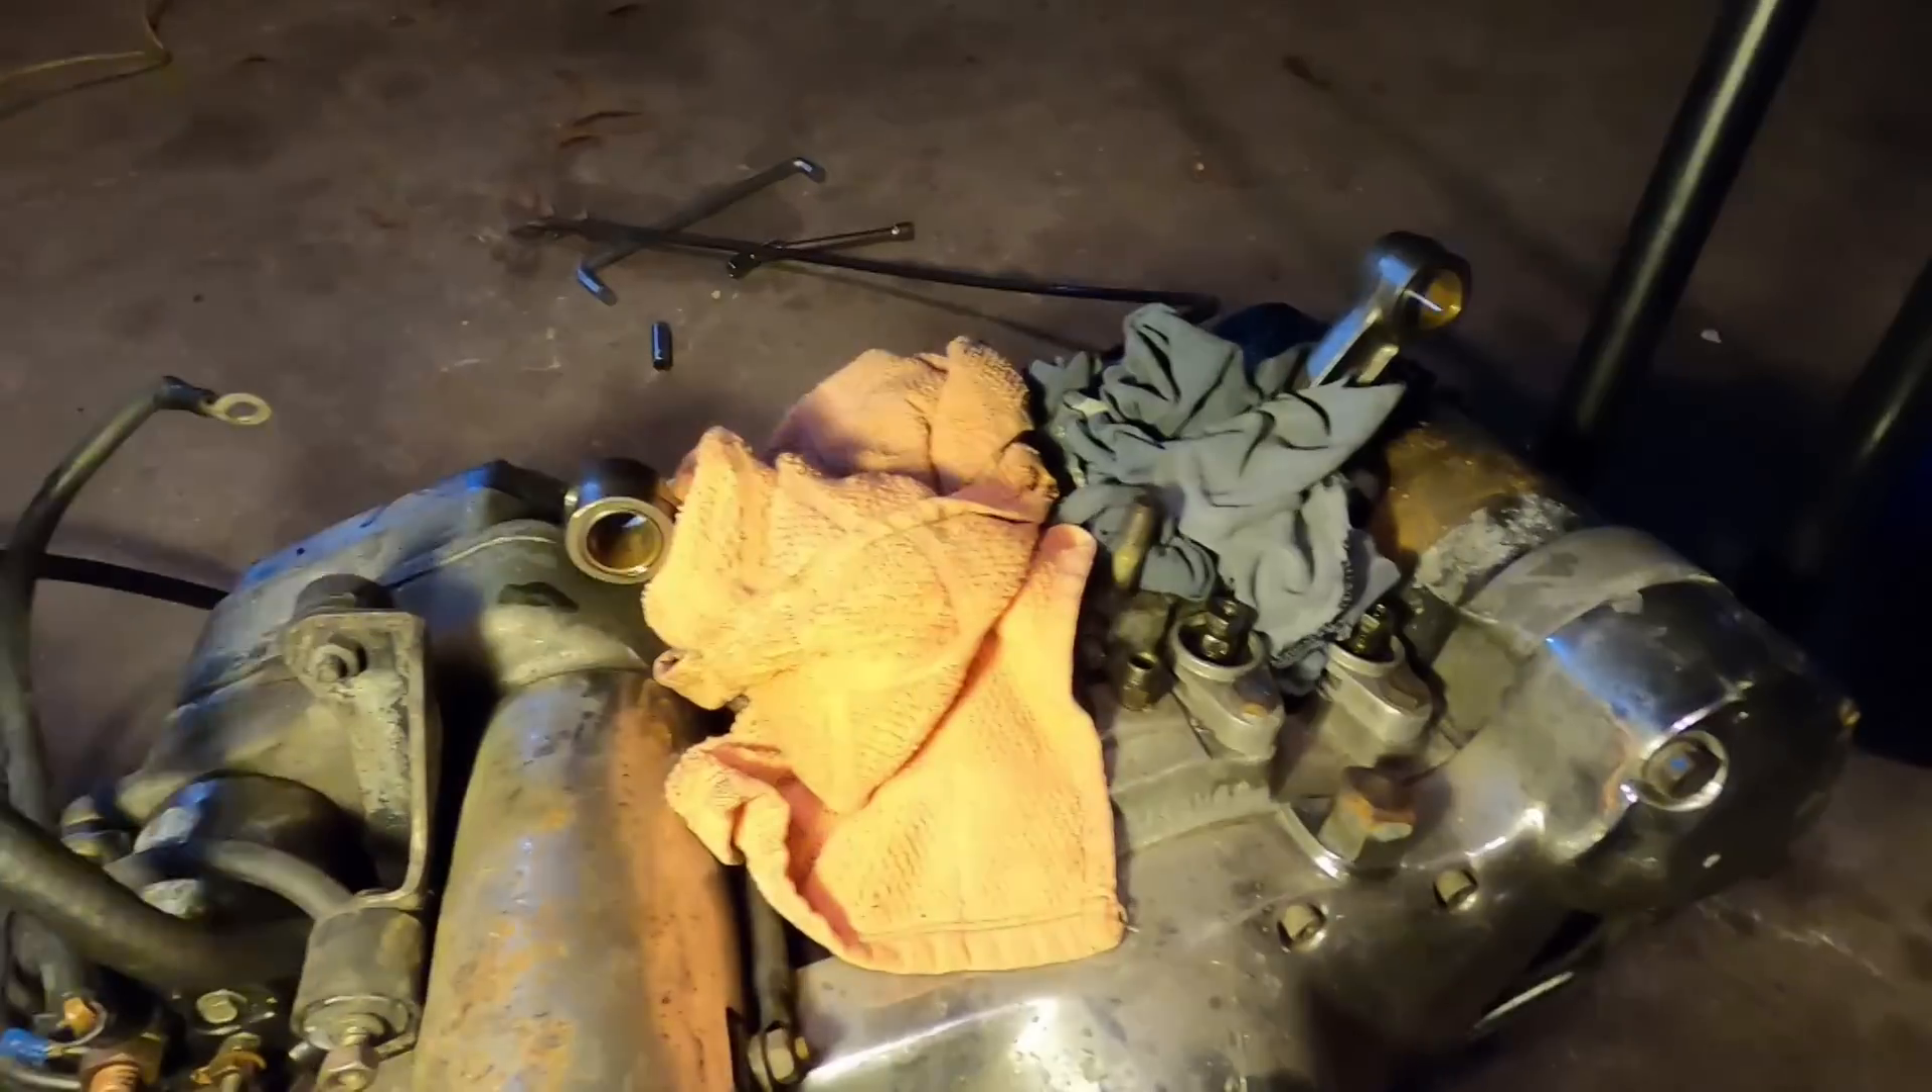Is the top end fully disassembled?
Yes.